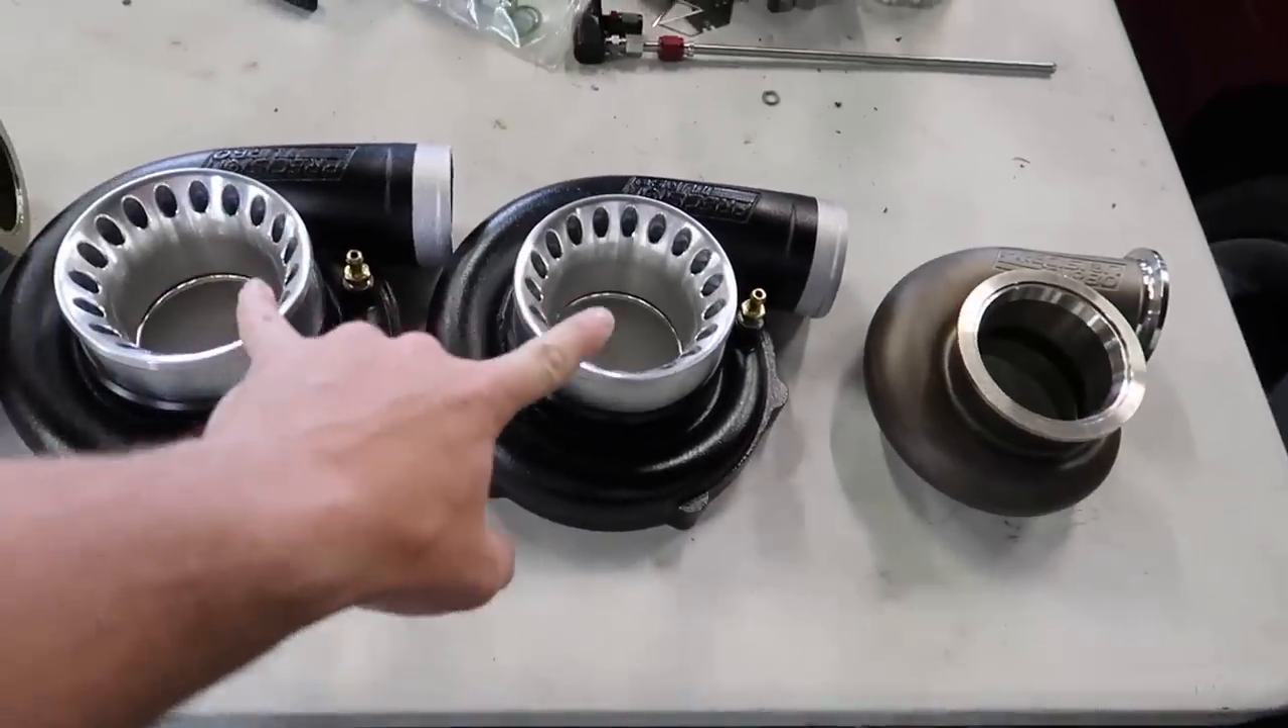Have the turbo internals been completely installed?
No.